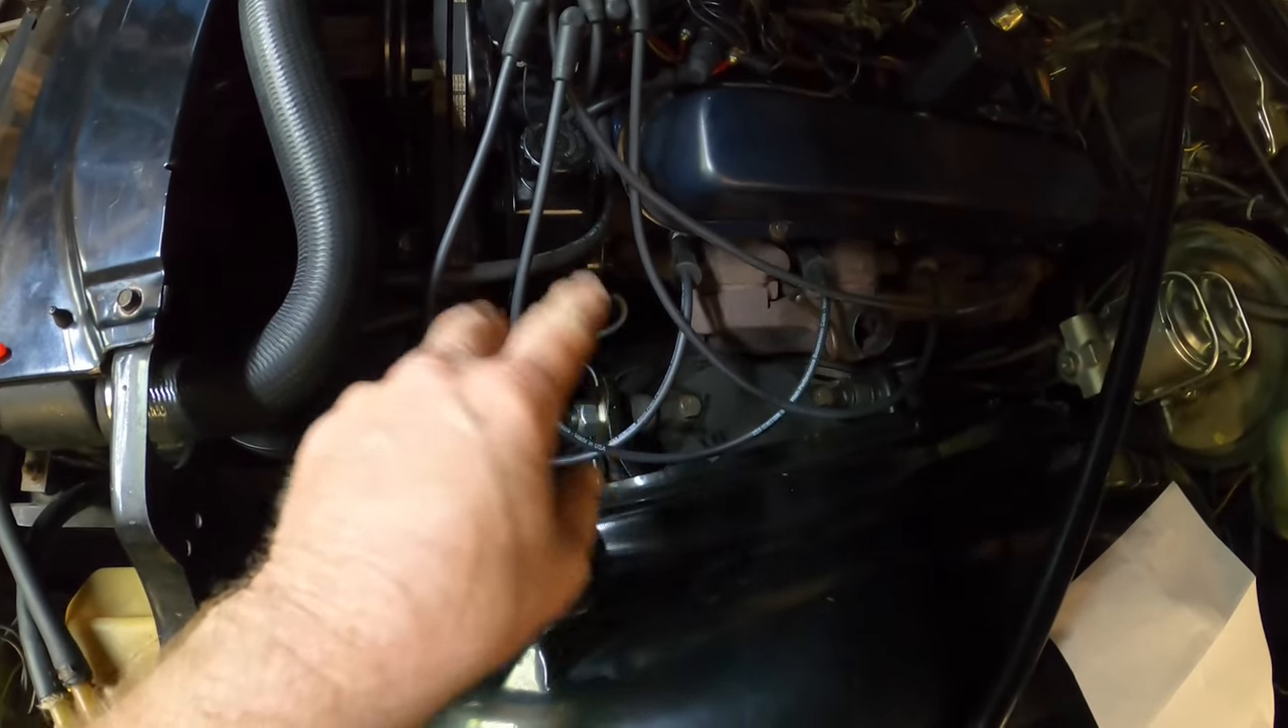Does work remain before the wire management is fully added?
Yes.